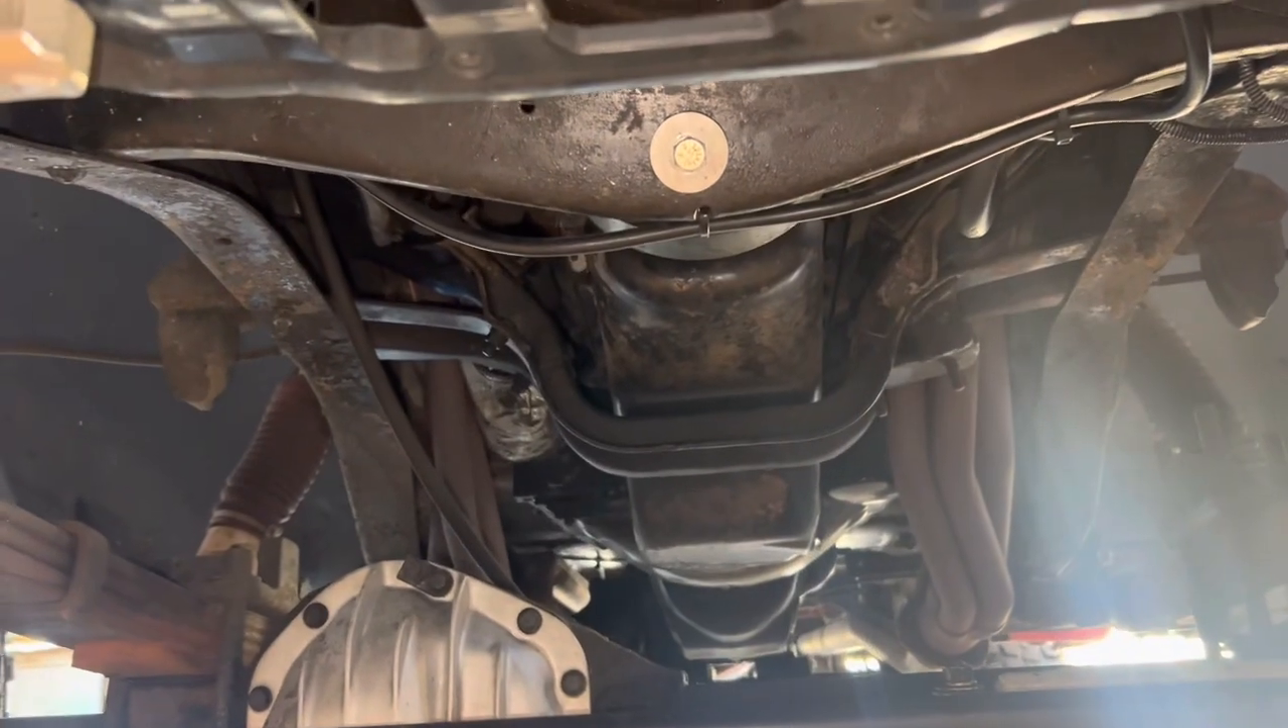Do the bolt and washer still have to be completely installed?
No.